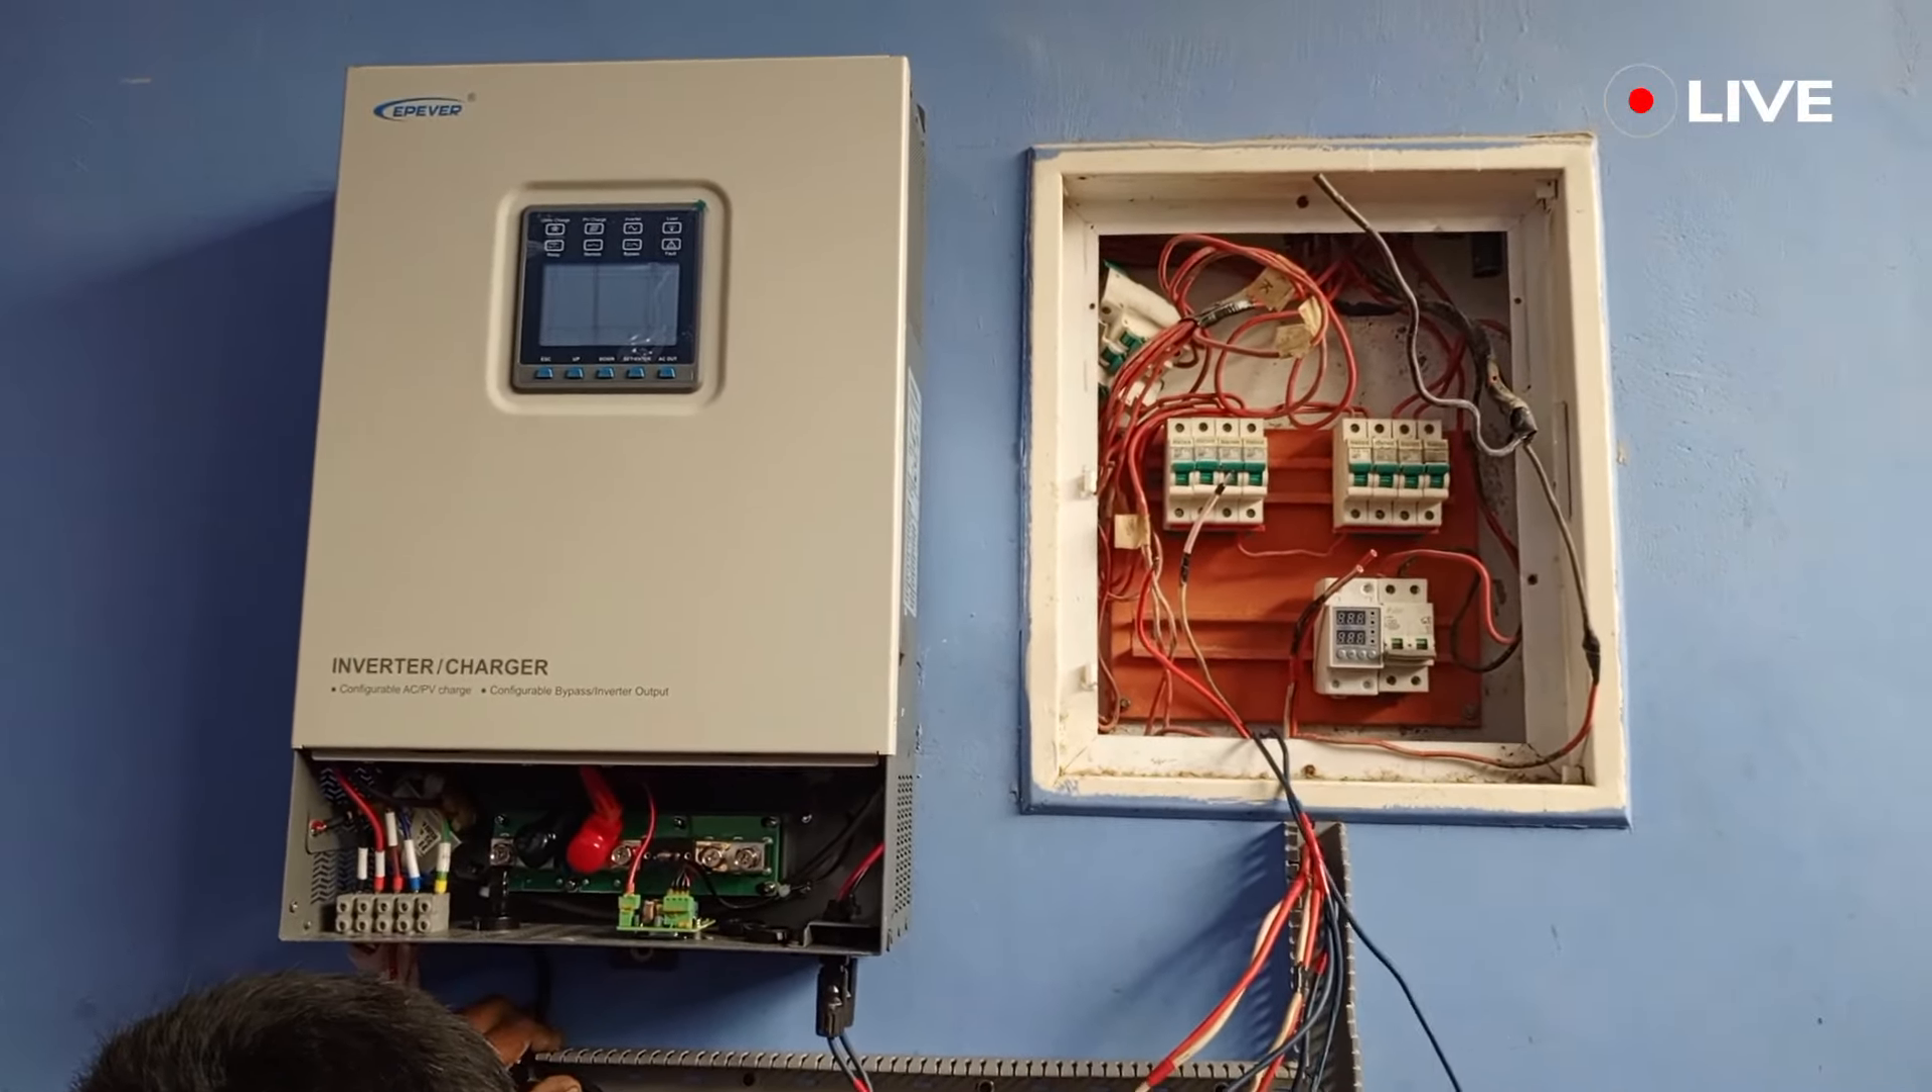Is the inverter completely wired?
No.